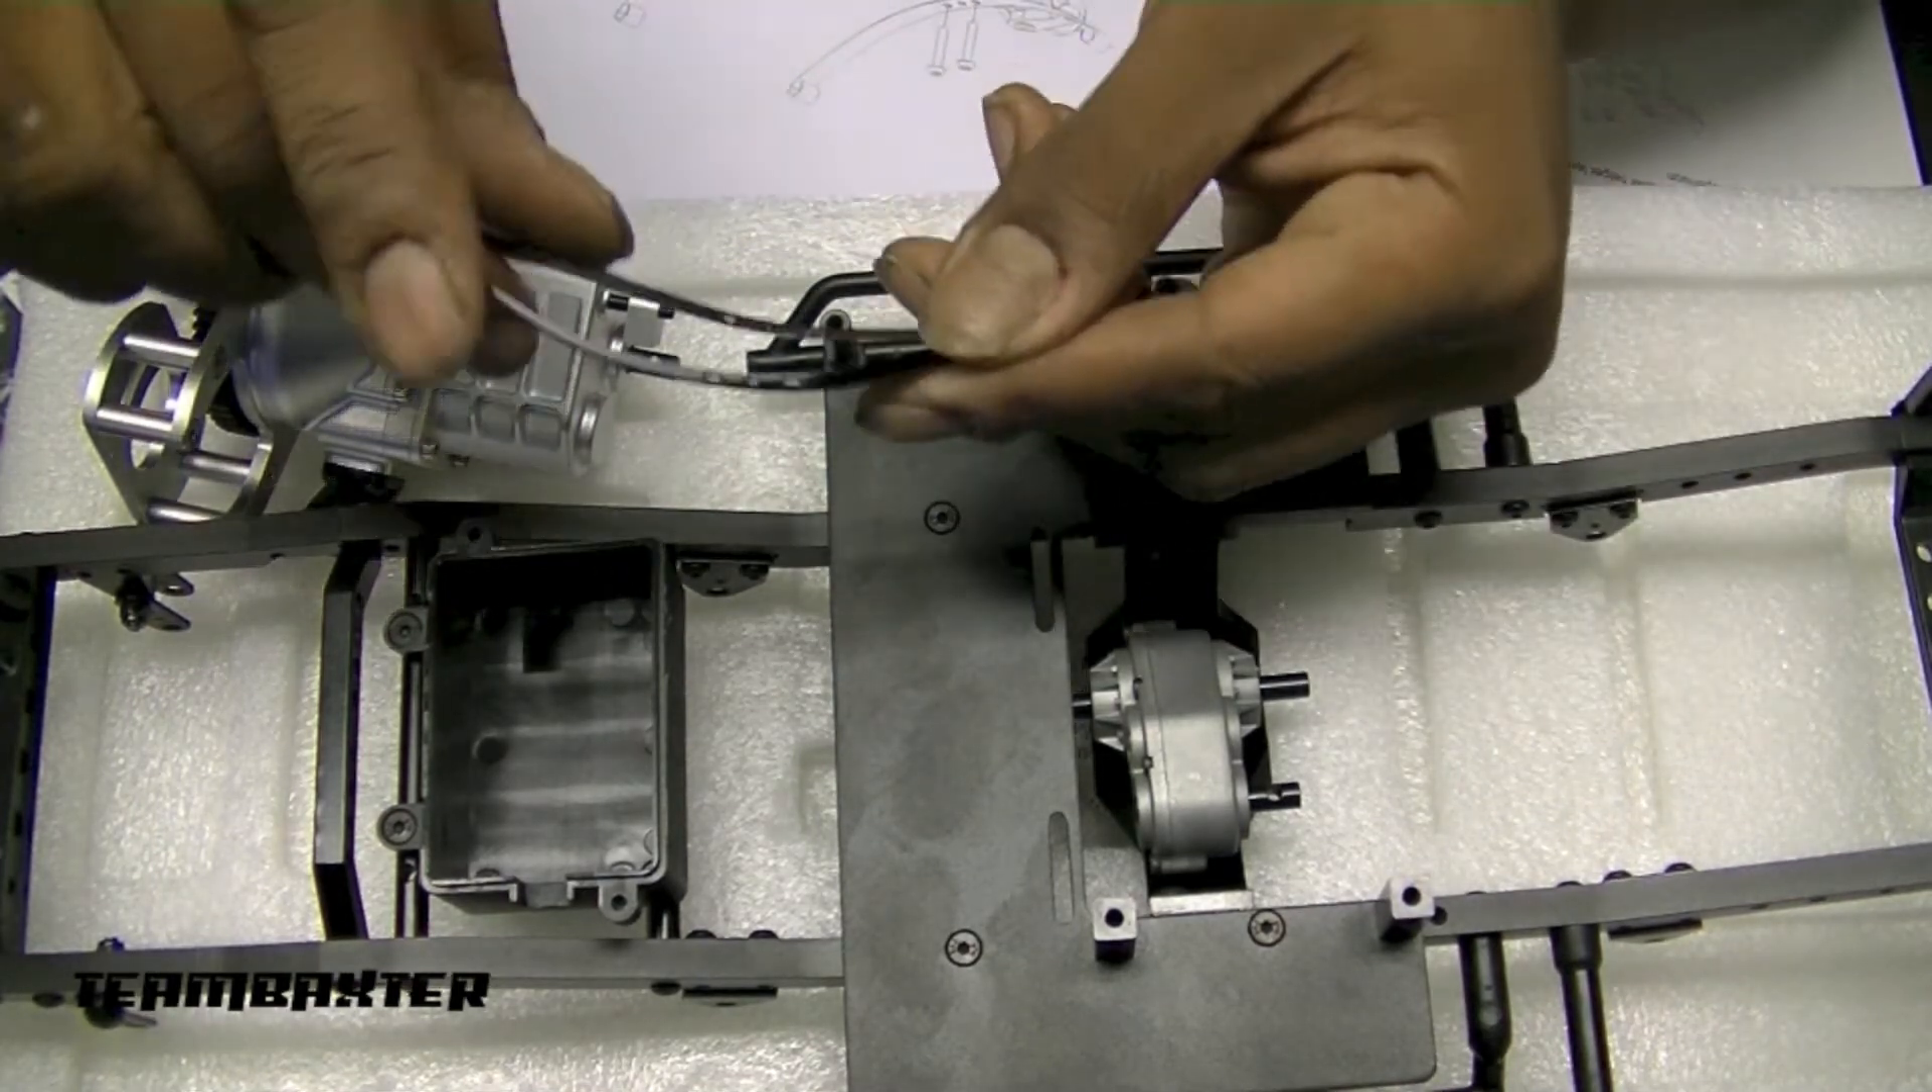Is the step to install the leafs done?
No.